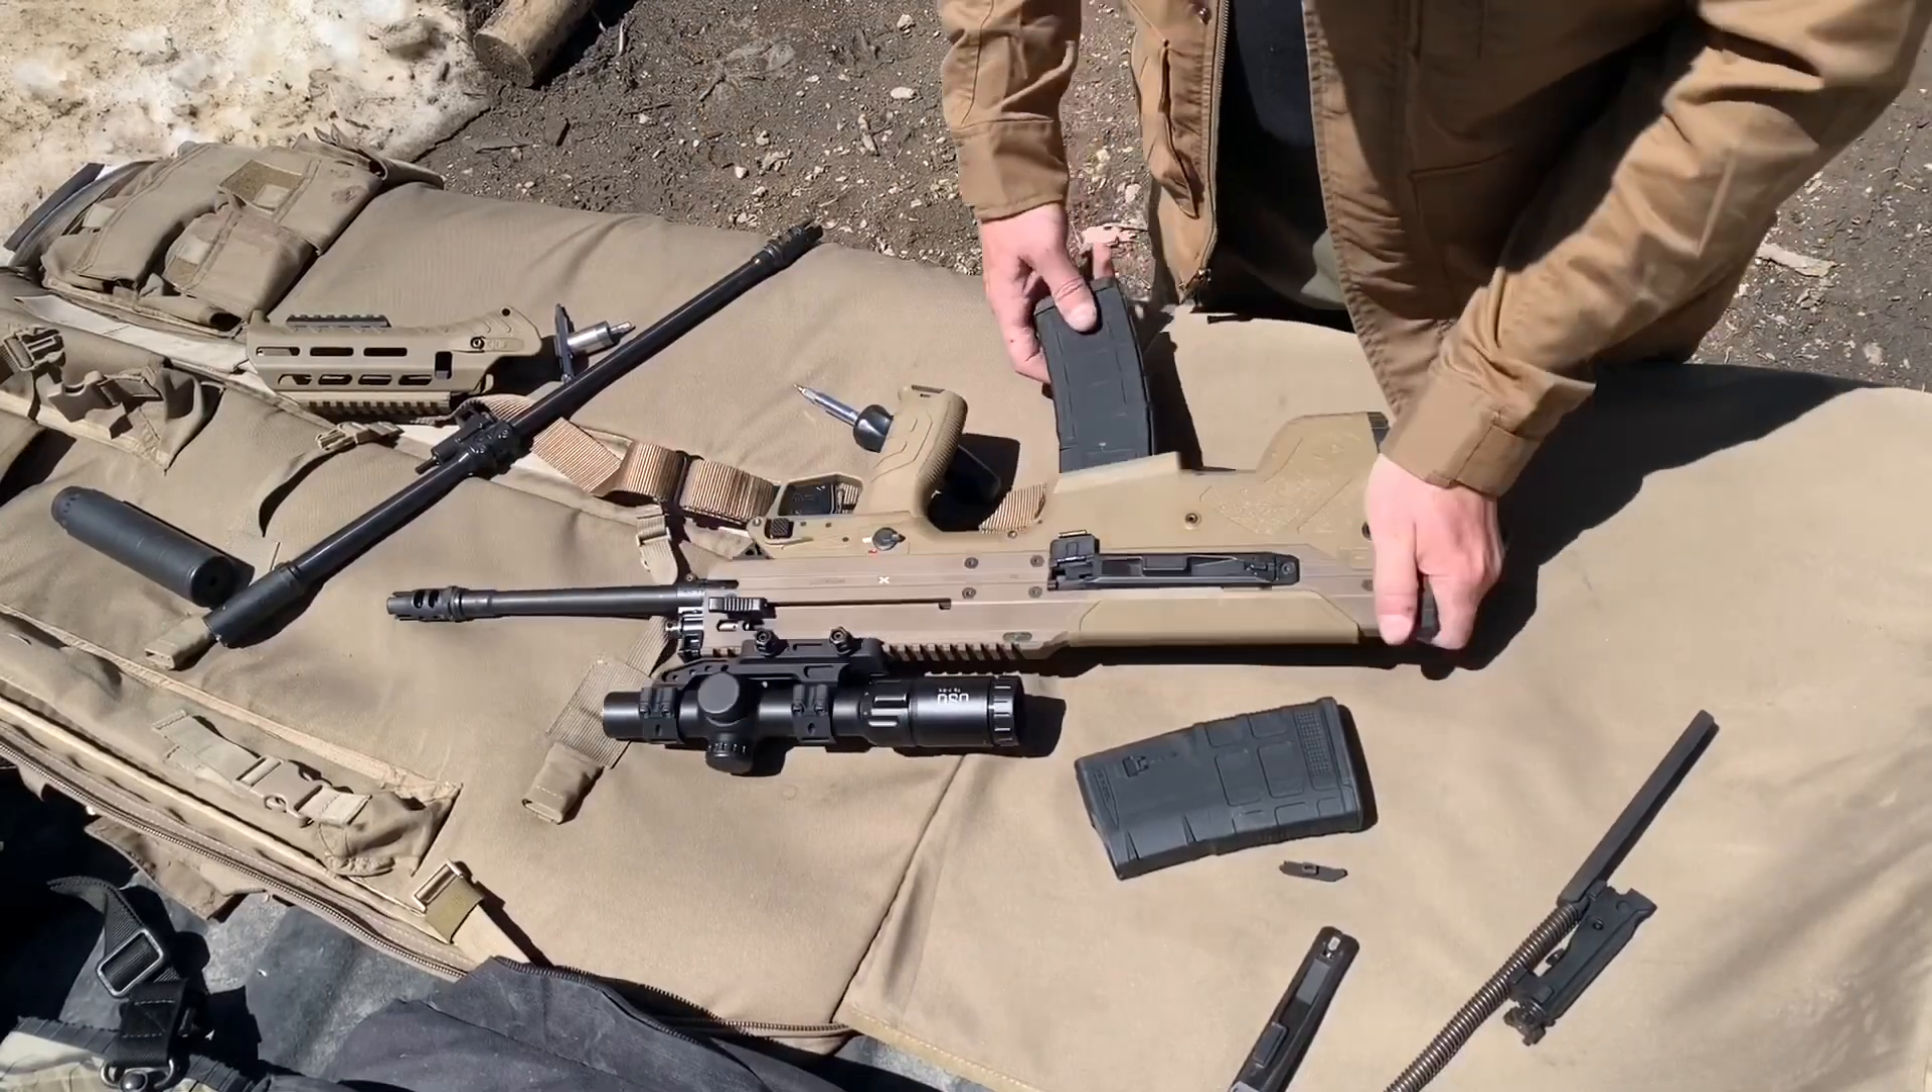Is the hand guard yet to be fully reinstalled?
Yes.